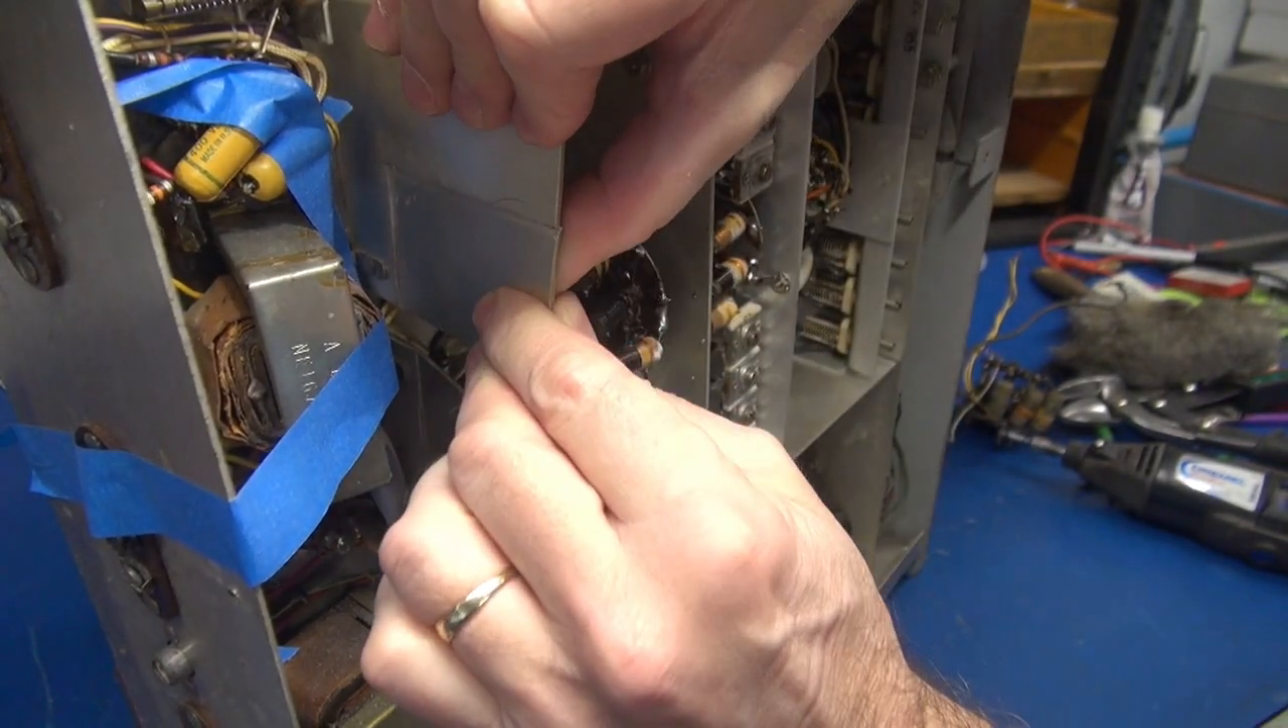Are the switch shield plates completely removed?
No.